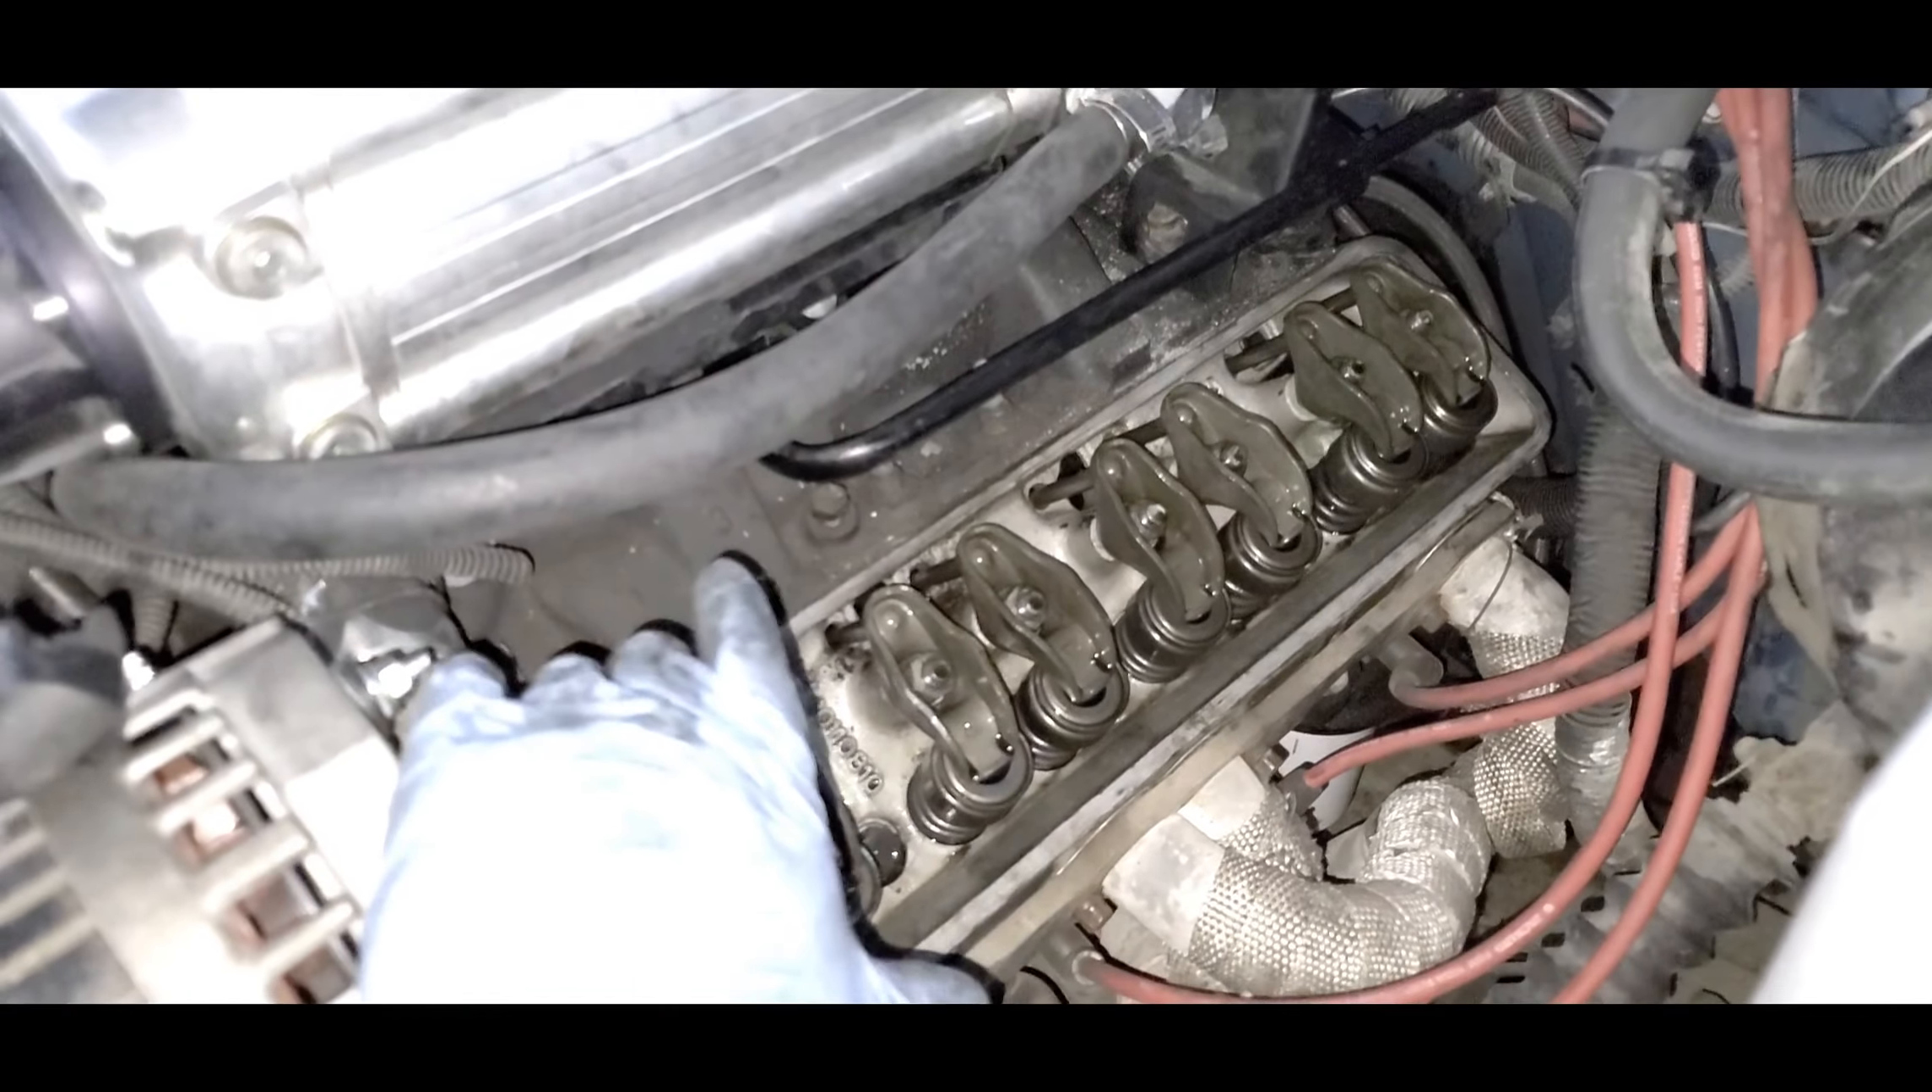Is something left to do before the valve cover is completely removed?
No.